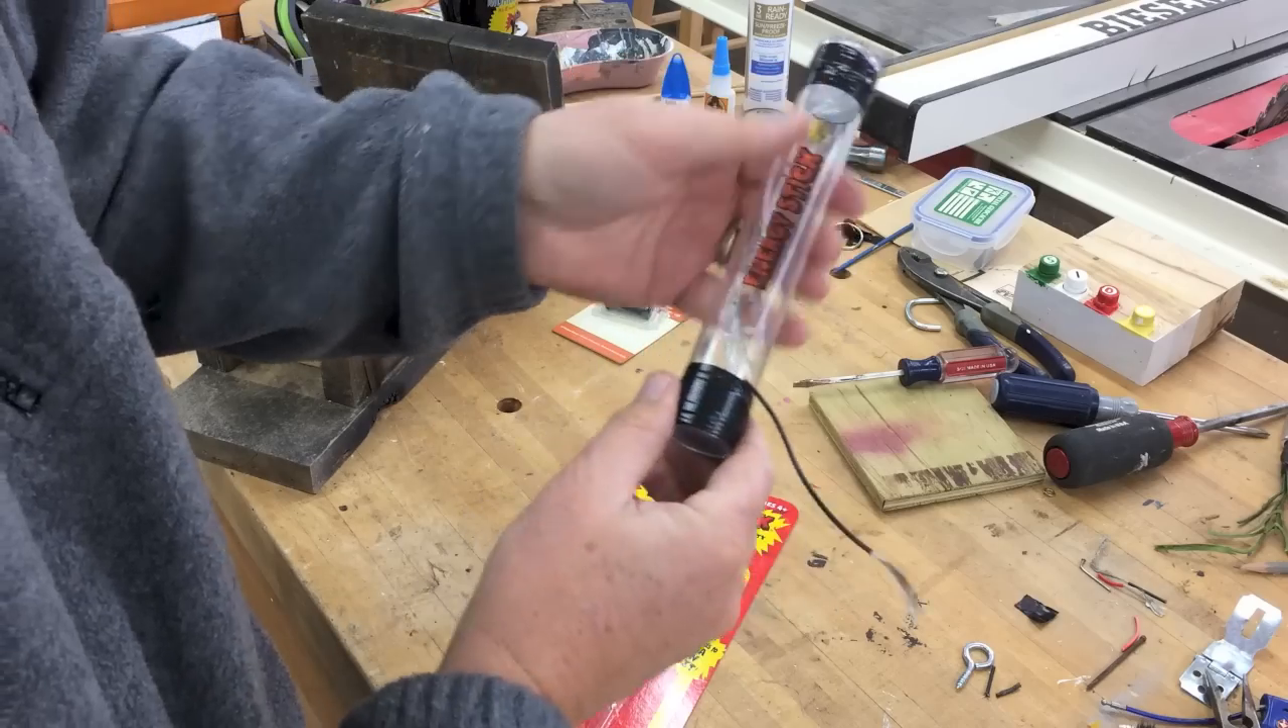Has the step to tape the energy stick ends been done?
Yes.